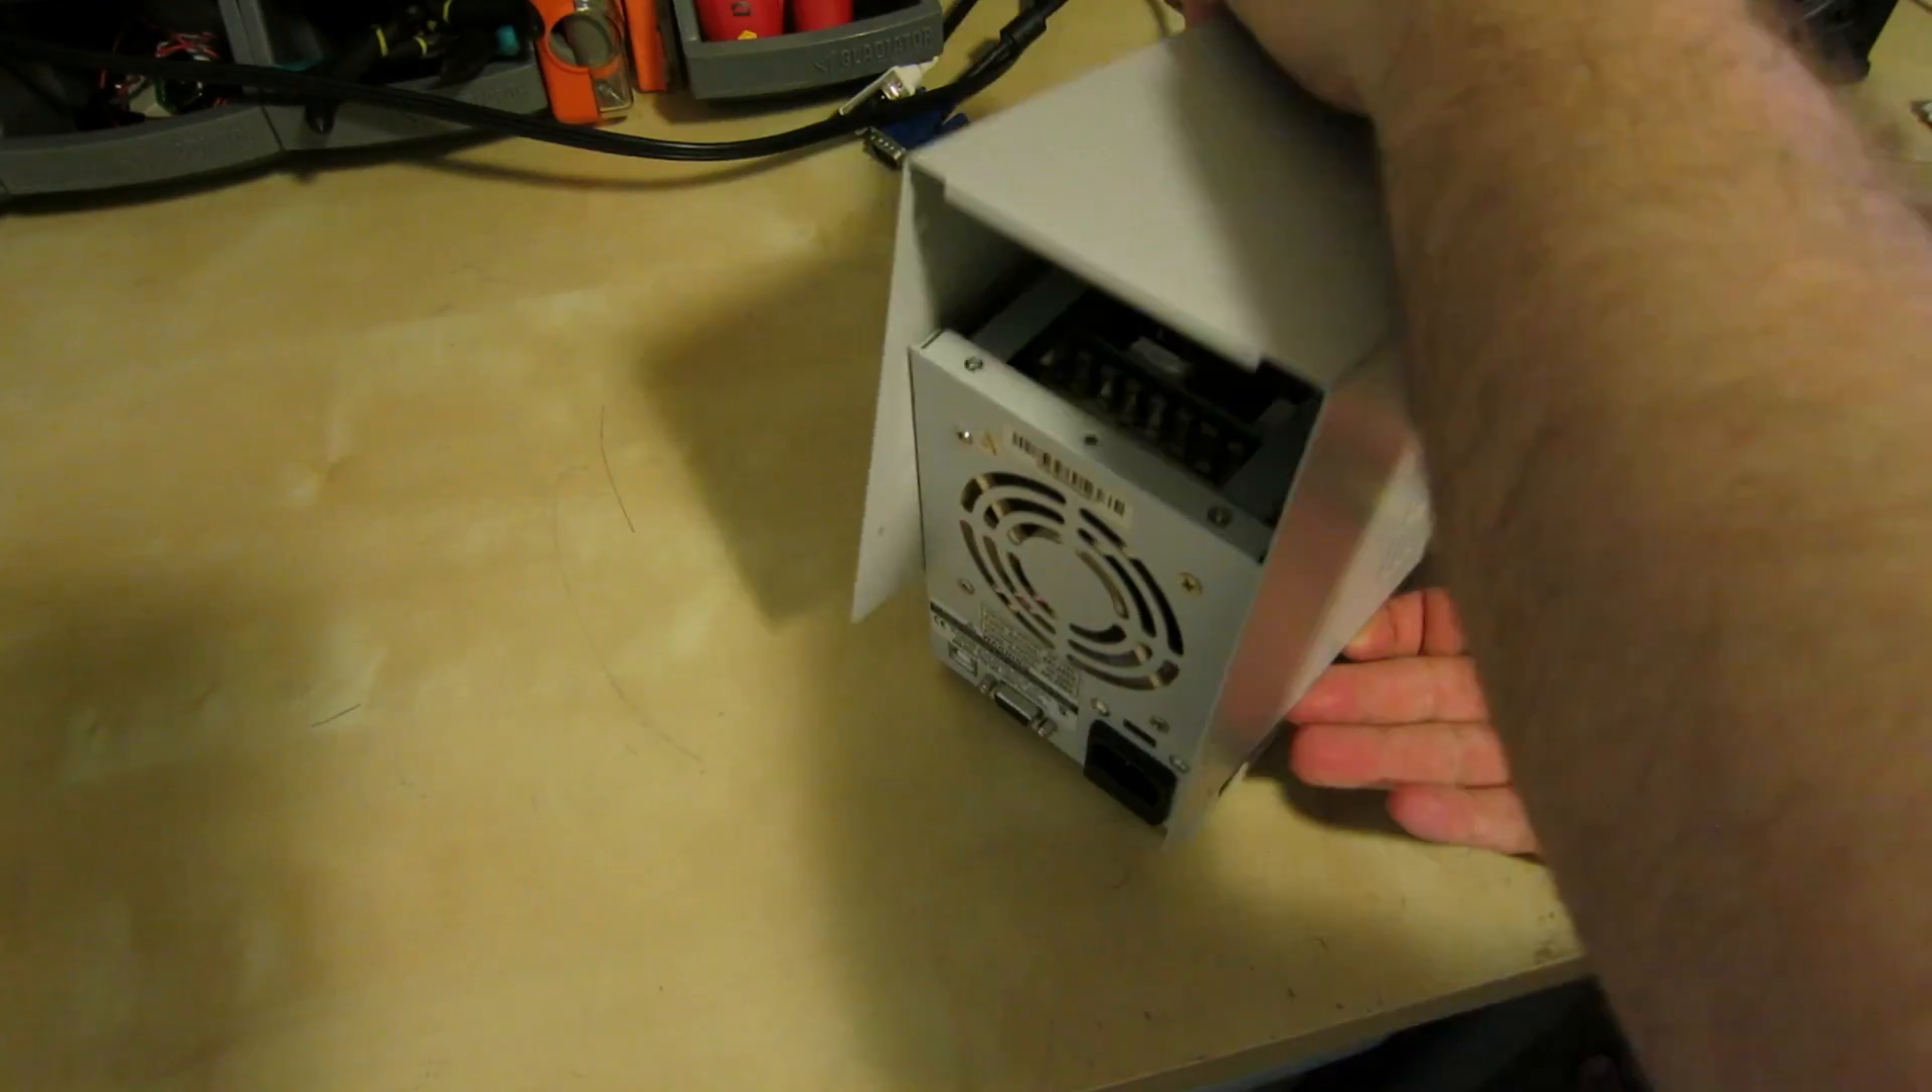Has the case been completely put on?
No.